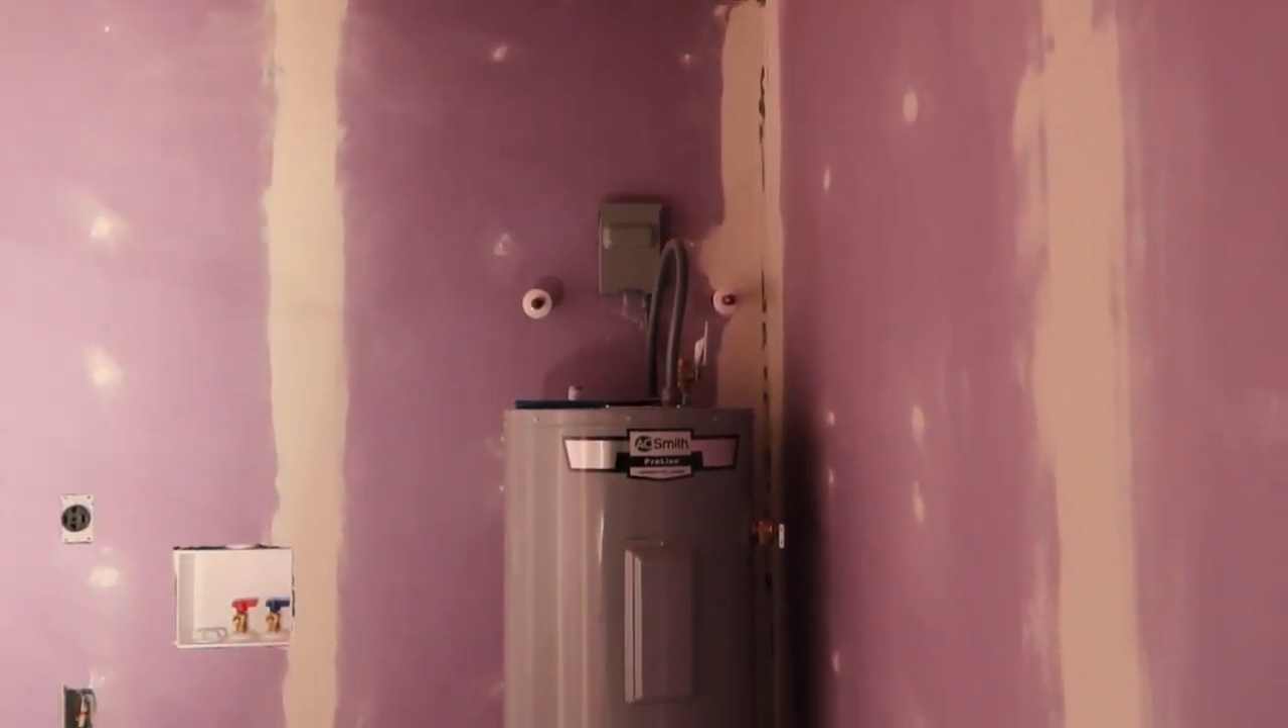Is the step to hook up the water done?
No.